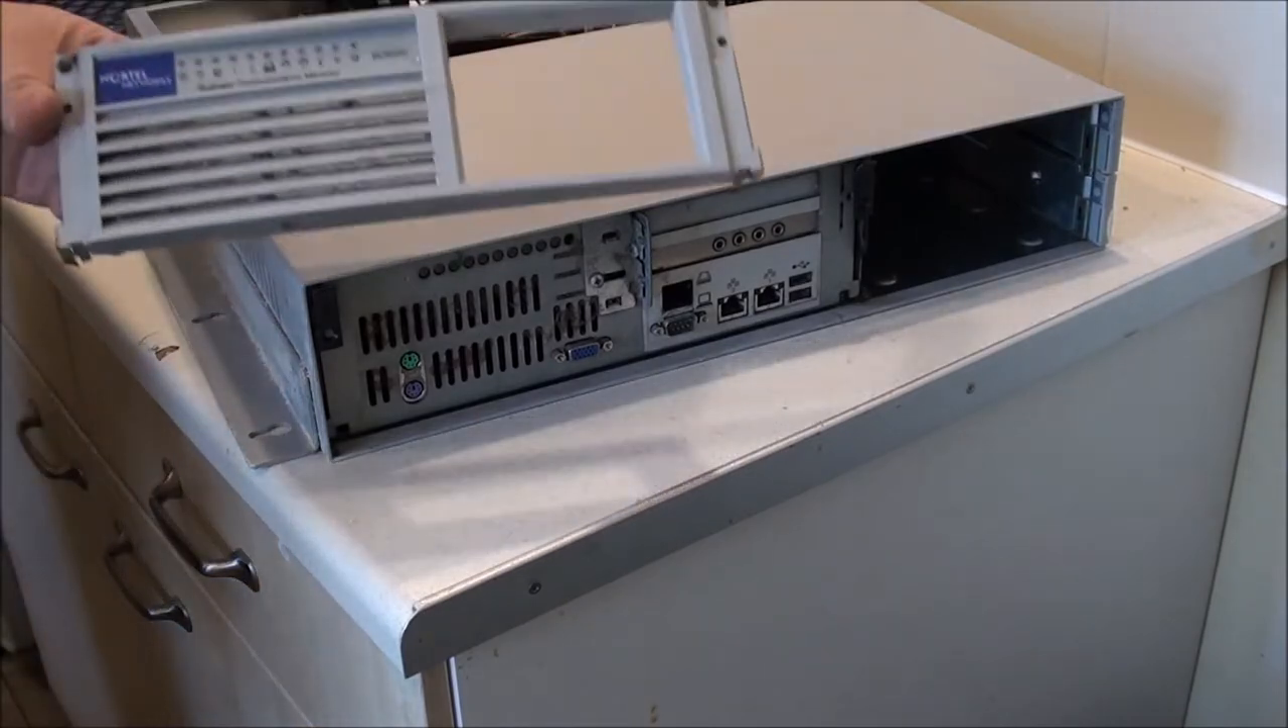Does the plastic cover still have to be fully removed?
No.